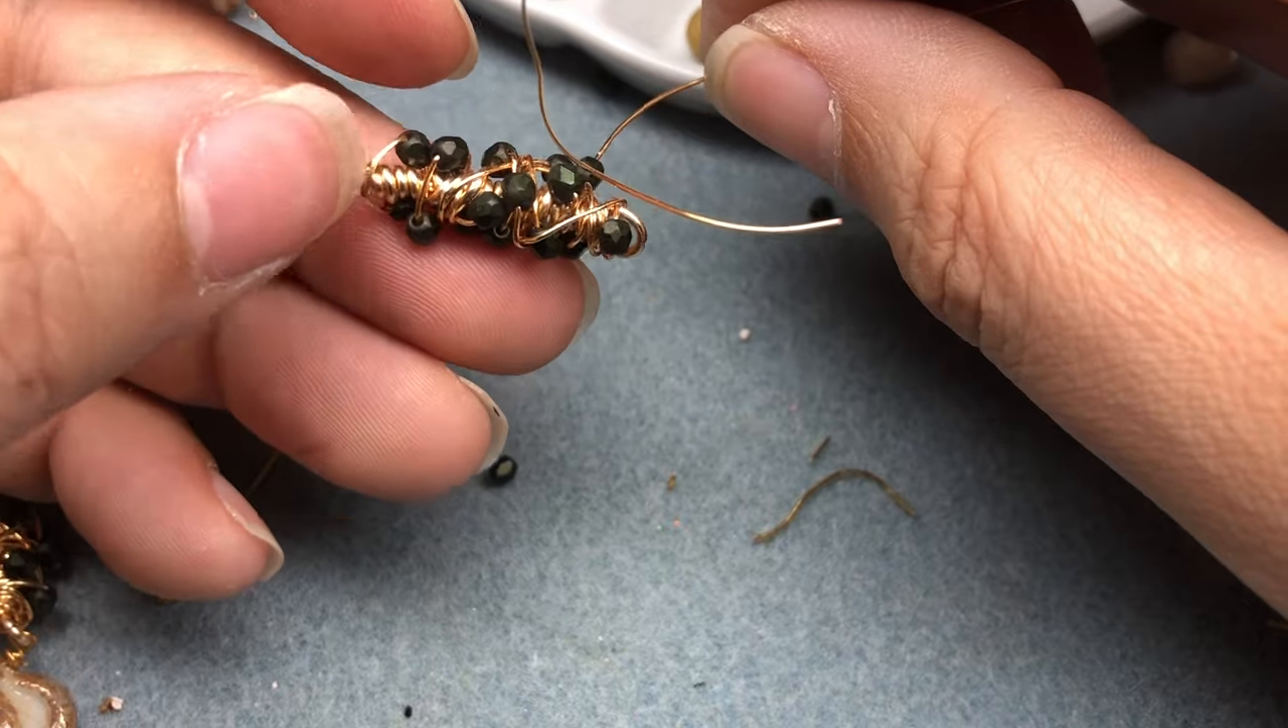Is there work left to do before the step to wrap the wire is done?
Yes.